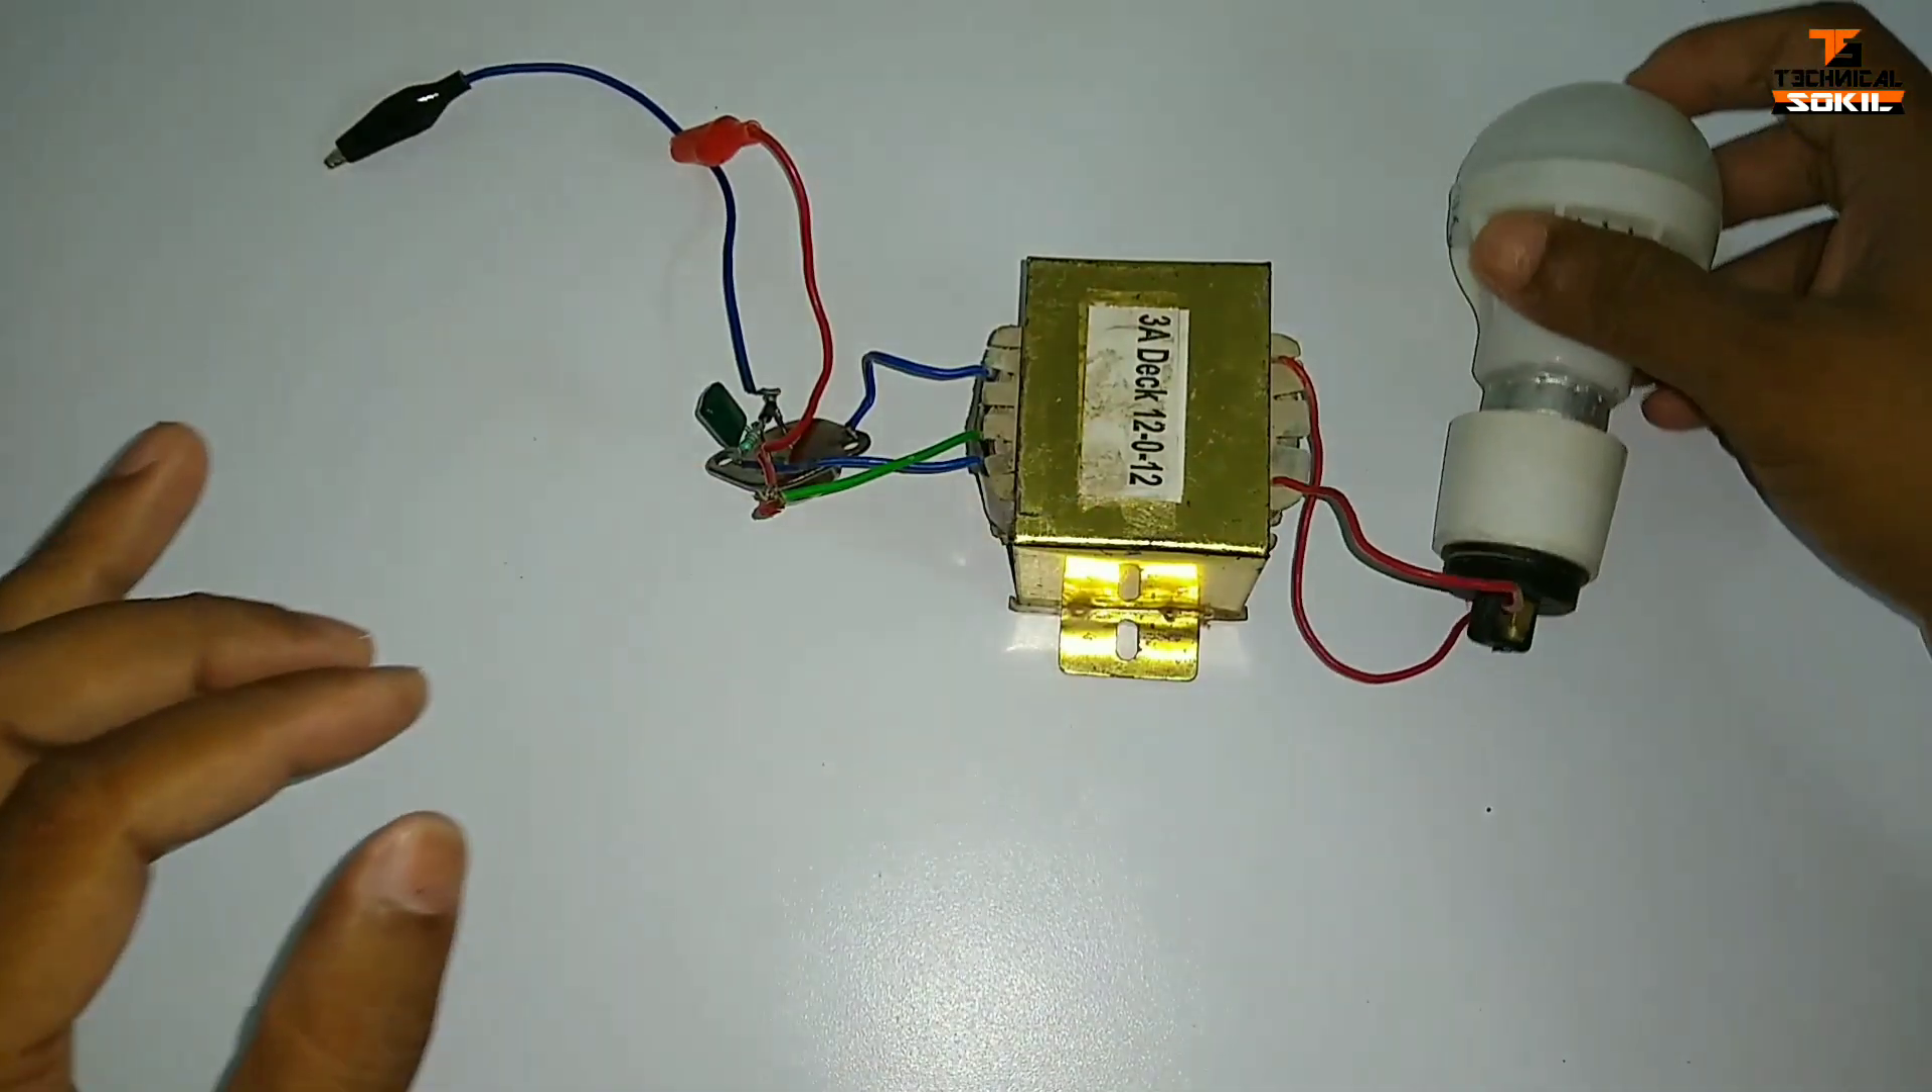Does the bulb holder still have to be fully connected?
No.